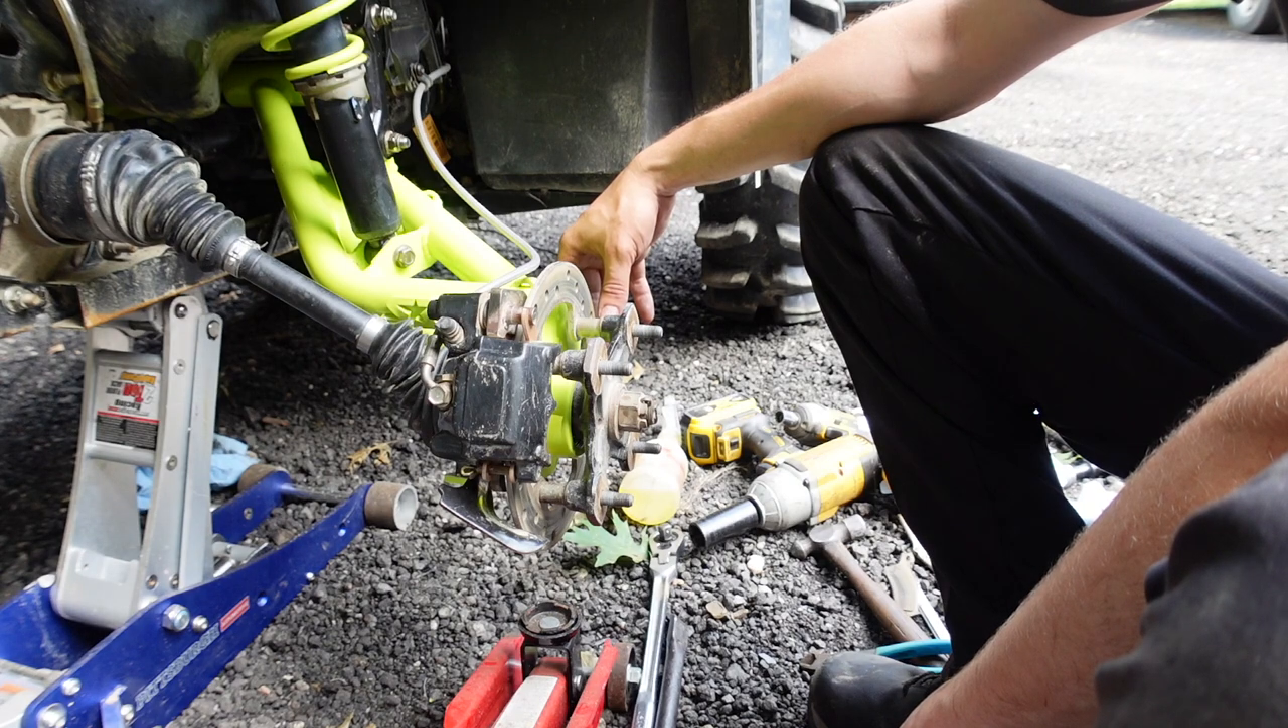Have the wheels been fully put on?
No.